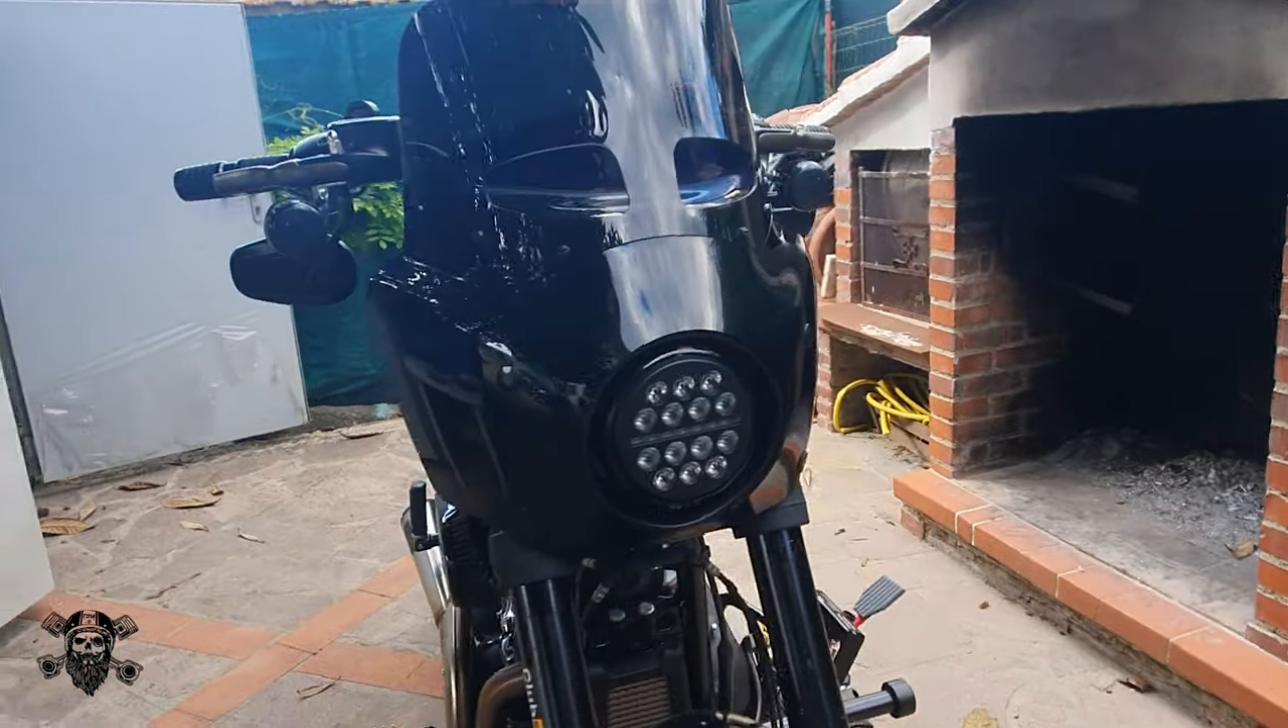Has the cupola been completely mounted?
Yes.